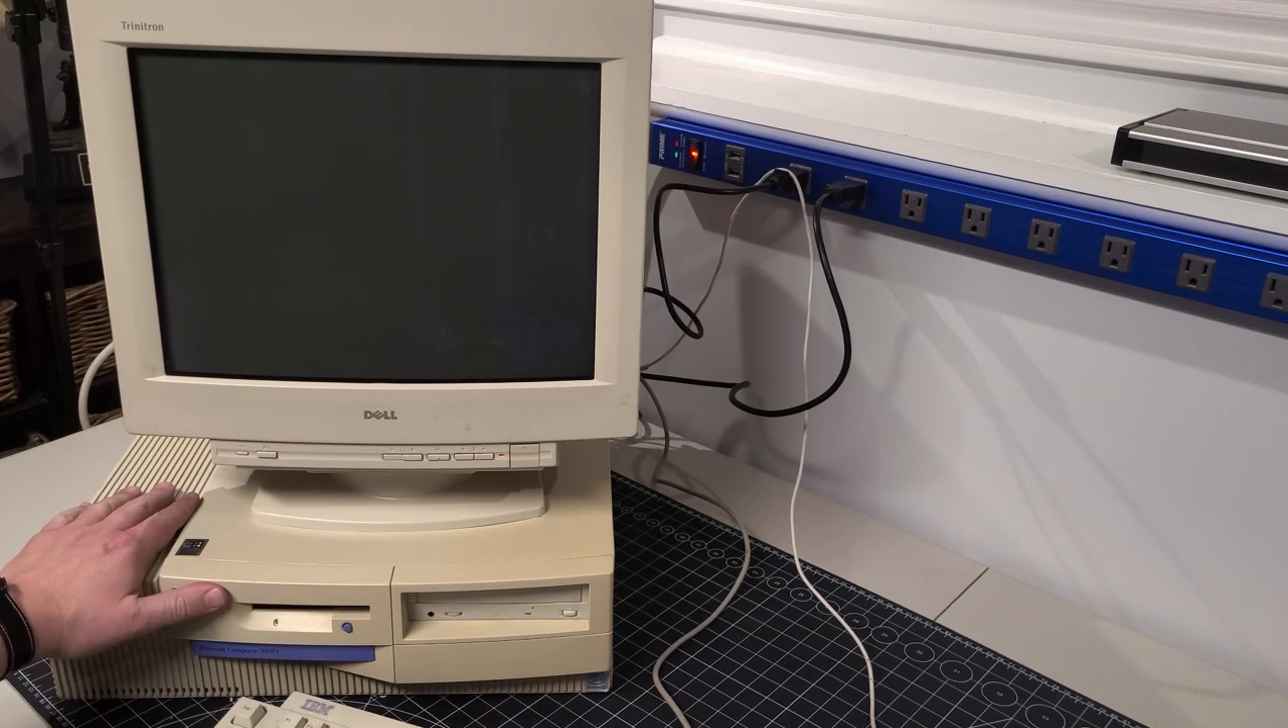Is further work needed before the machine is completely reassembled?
No.